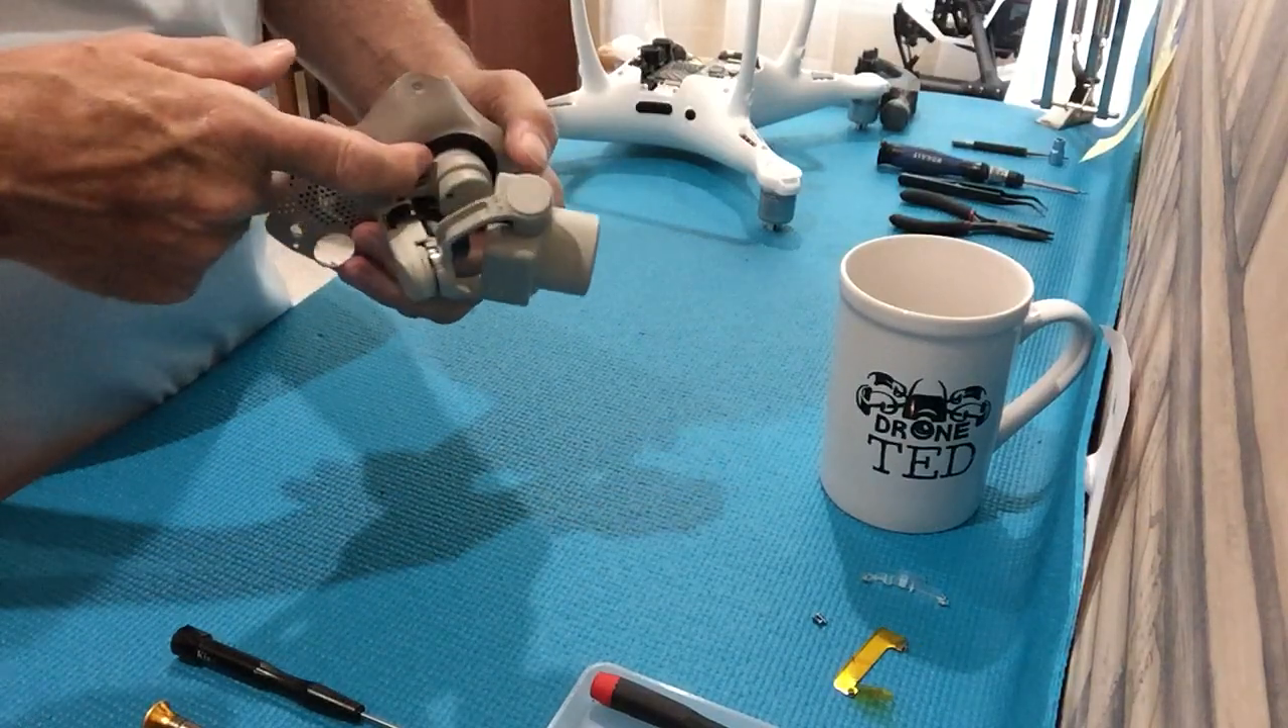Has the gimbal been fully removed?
Yes.